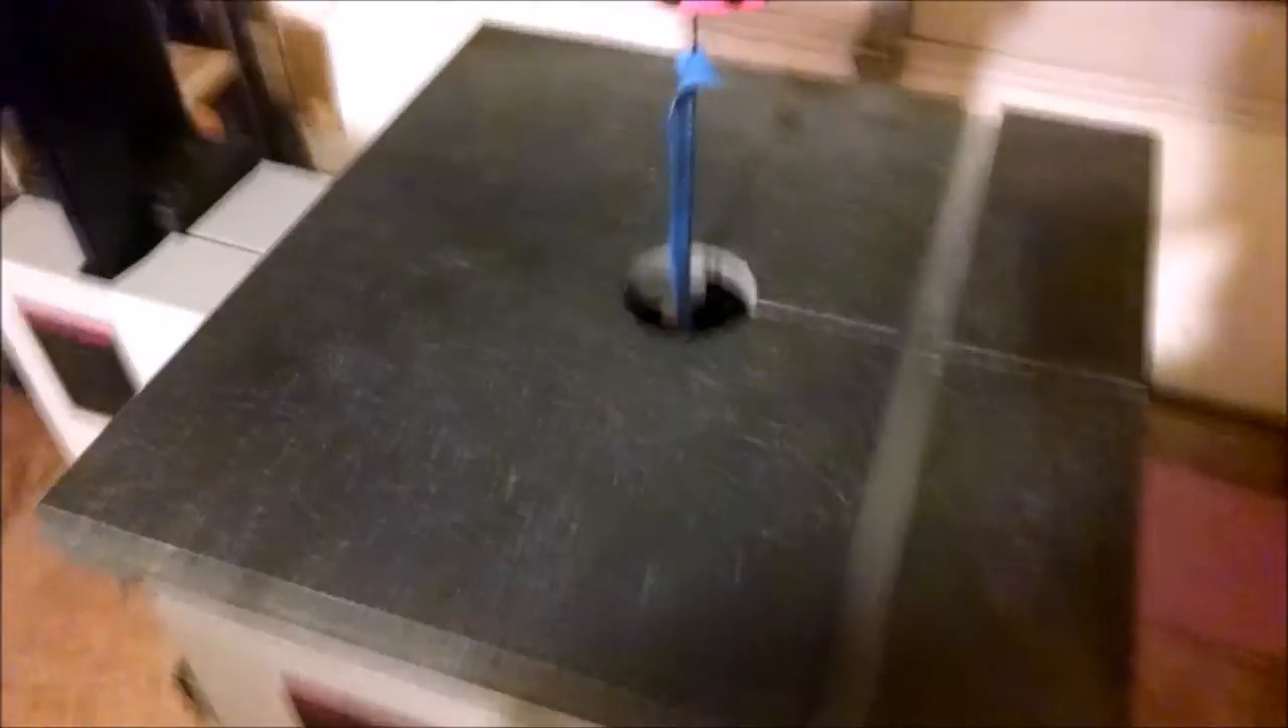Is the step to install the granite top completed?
Yes.